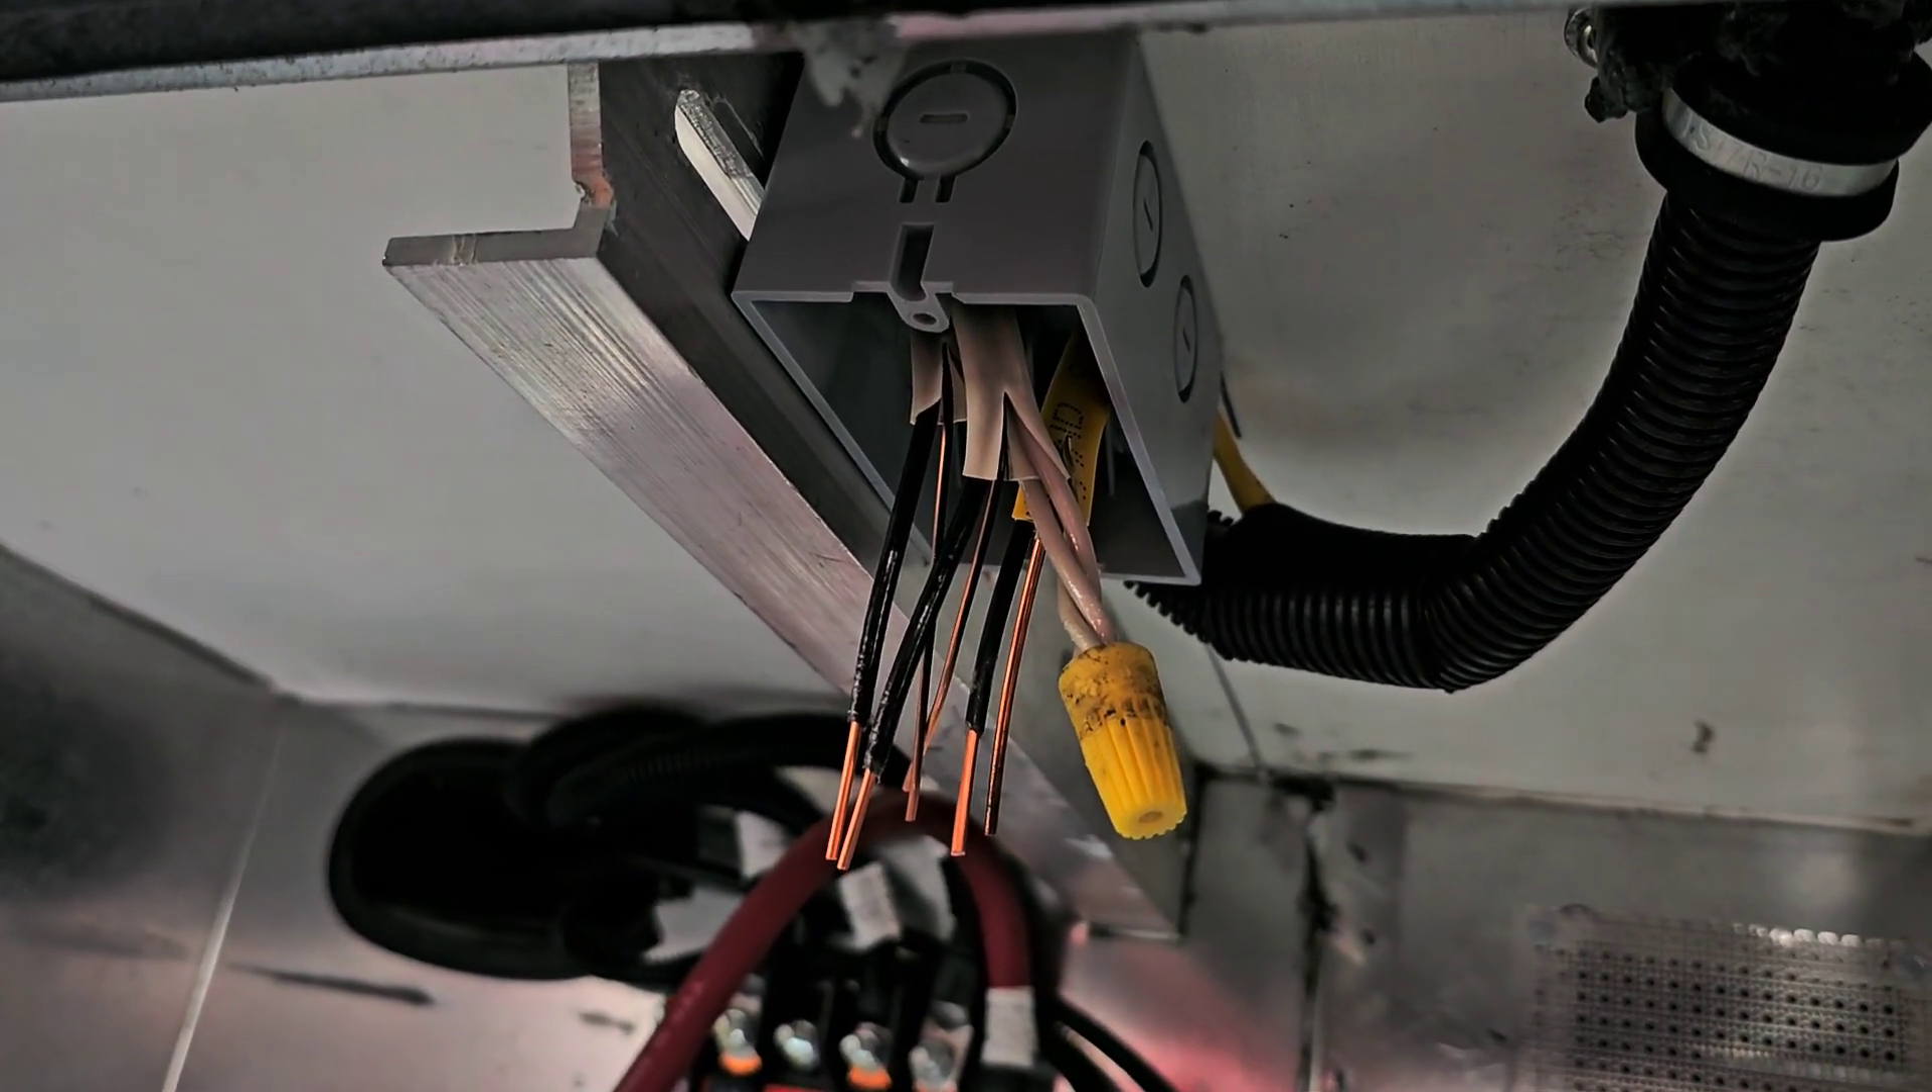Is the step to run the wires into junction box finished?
Yes.